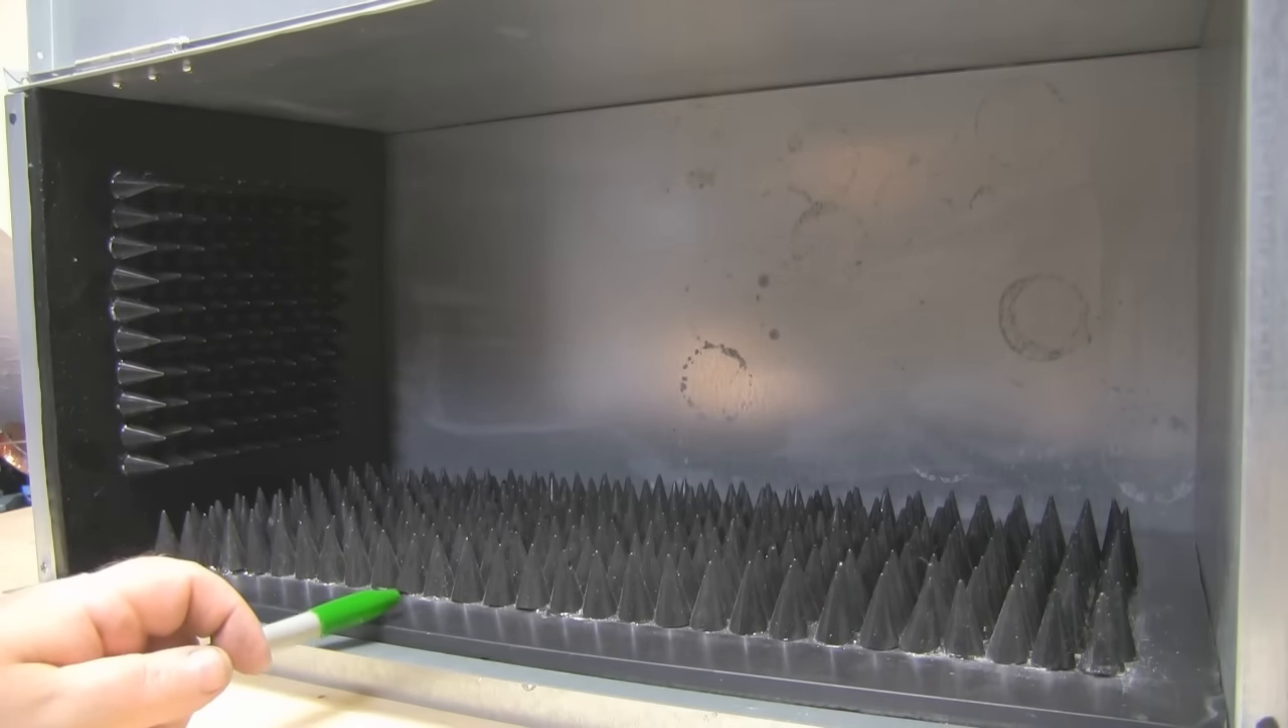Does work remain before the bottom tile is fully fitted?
No.